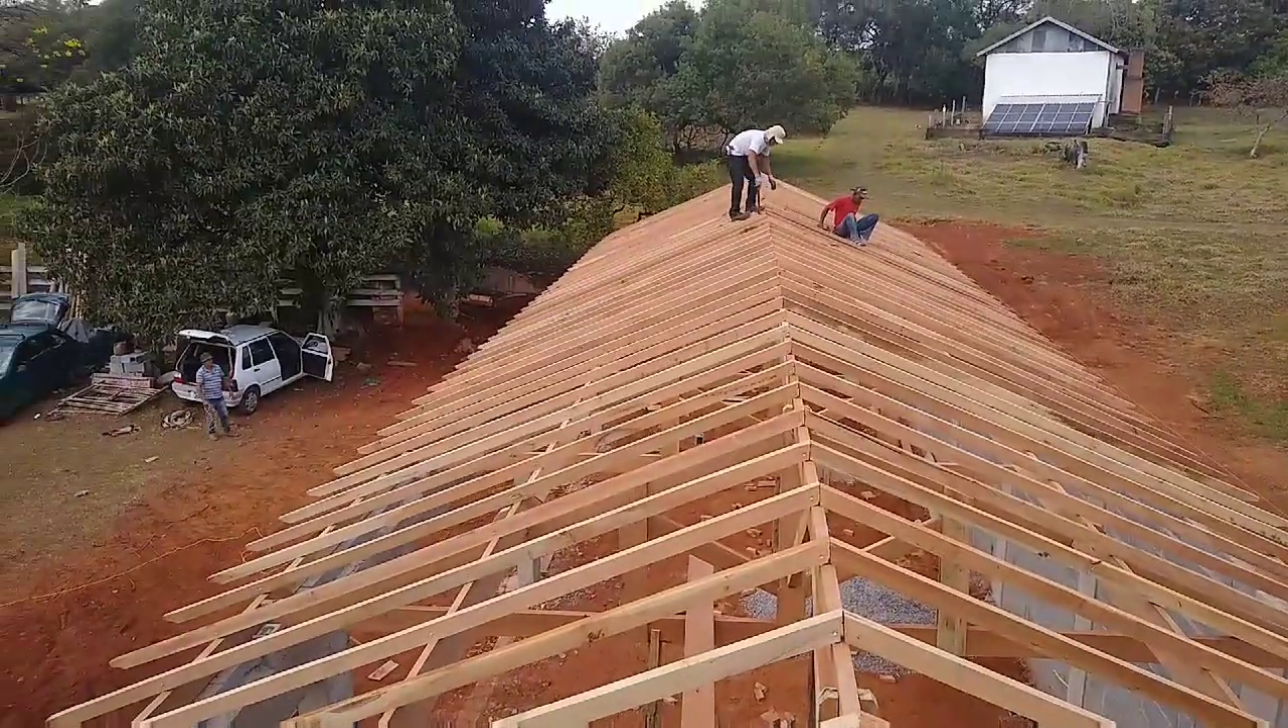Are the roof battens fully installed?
No.